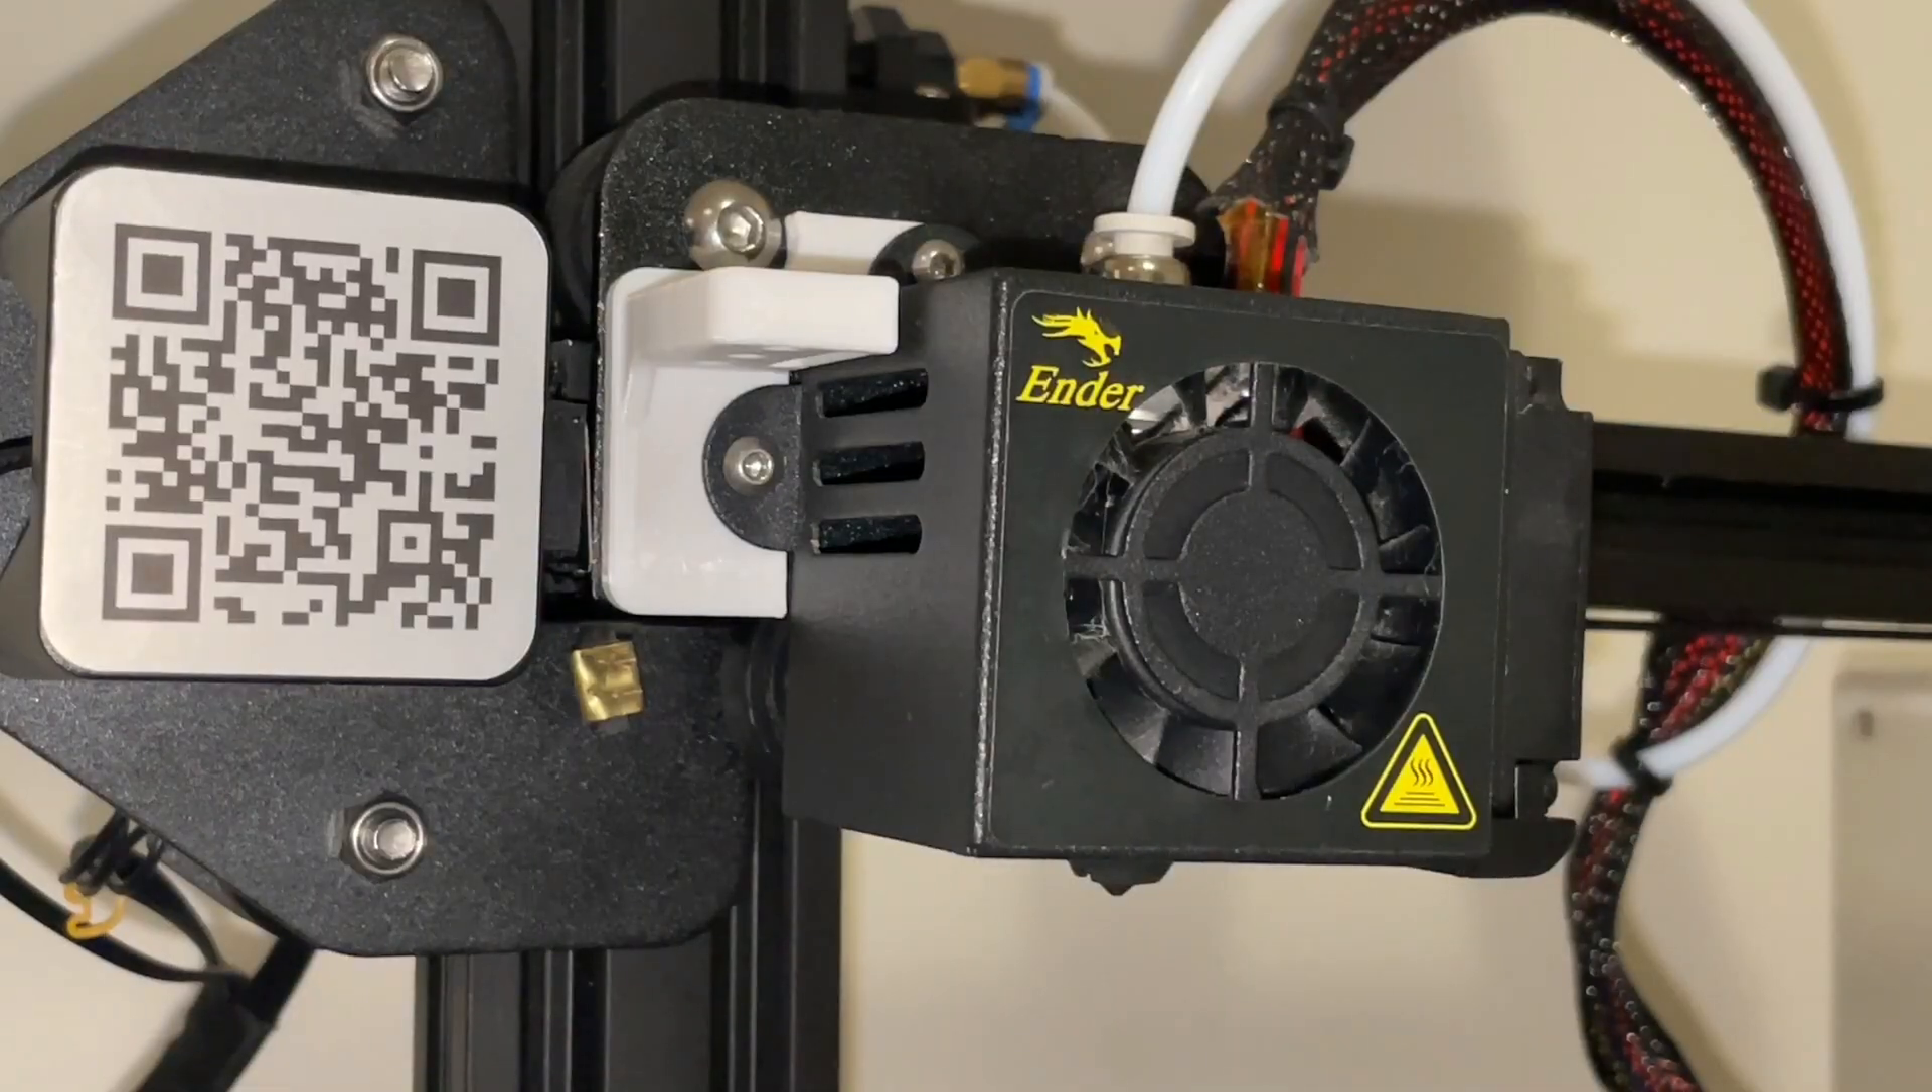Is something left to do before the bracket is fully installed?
No.